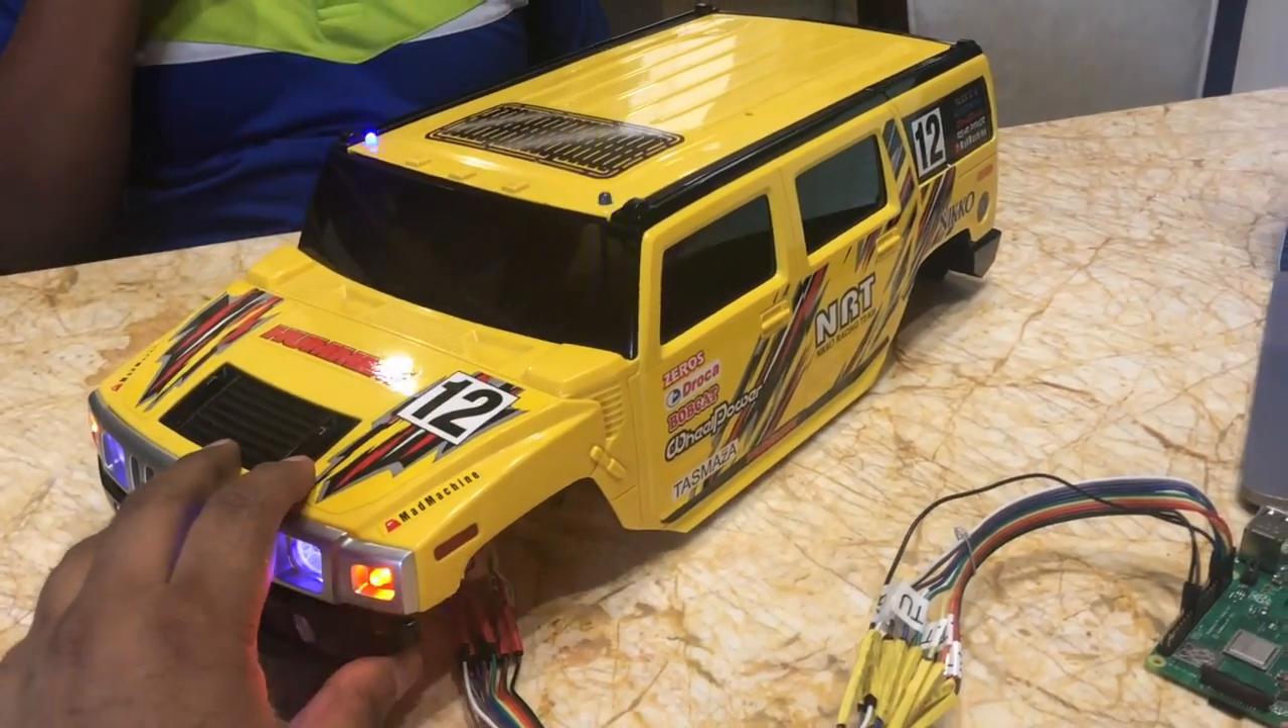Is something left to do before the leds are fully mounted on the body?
No.